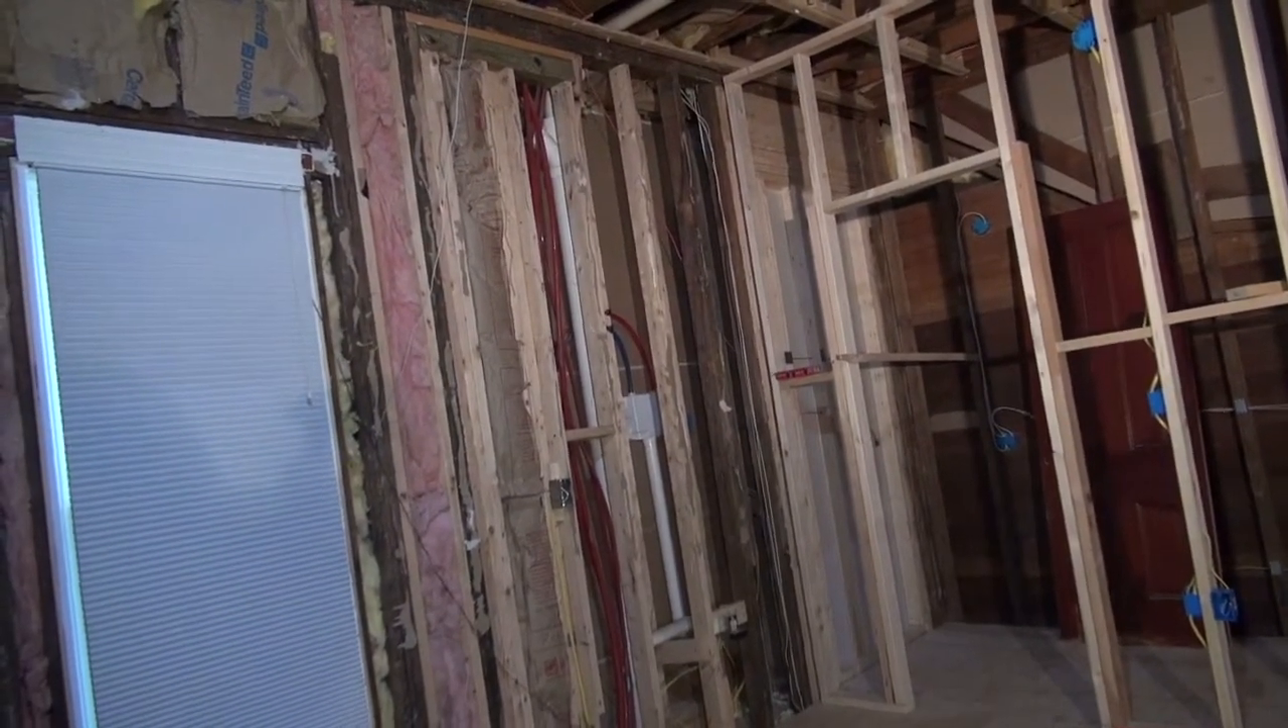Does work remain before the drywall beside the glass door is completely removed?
No.